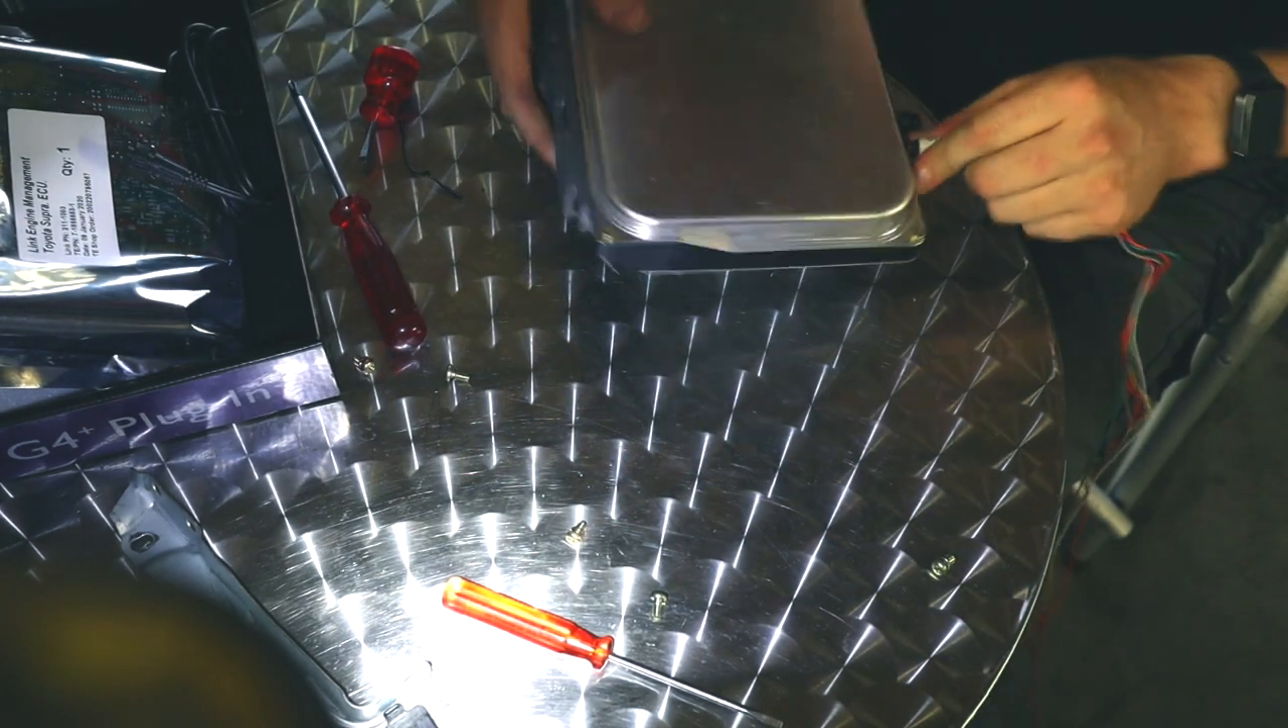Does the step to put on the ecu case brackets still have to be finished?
Yes.